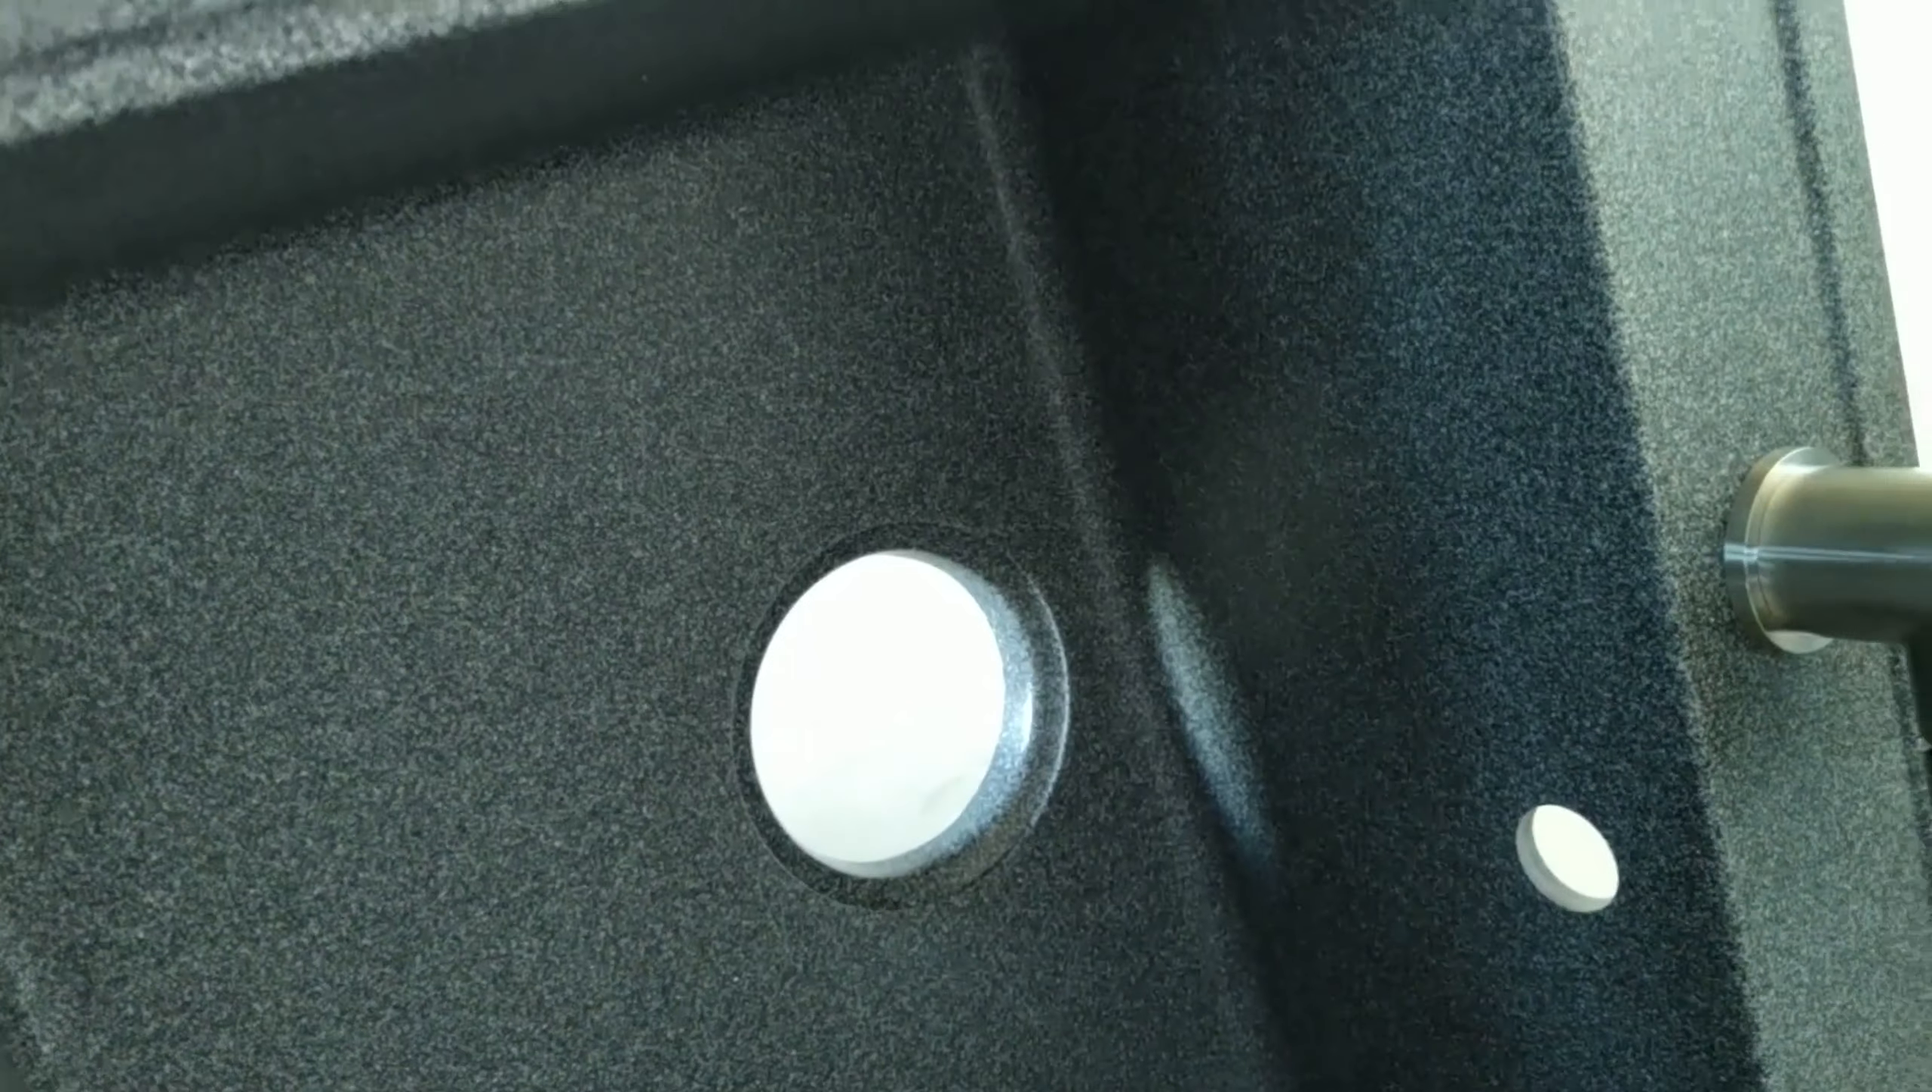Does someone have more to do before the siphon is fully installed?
Yes.